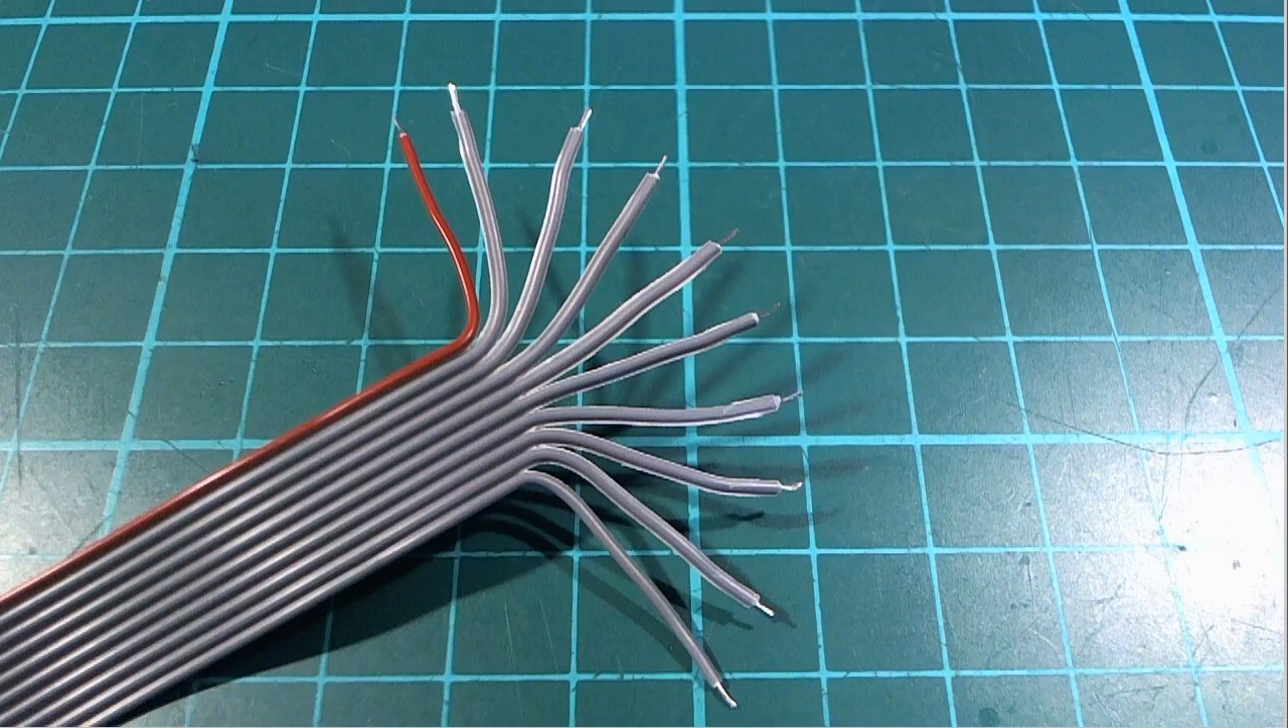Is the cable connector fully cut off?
Yes.